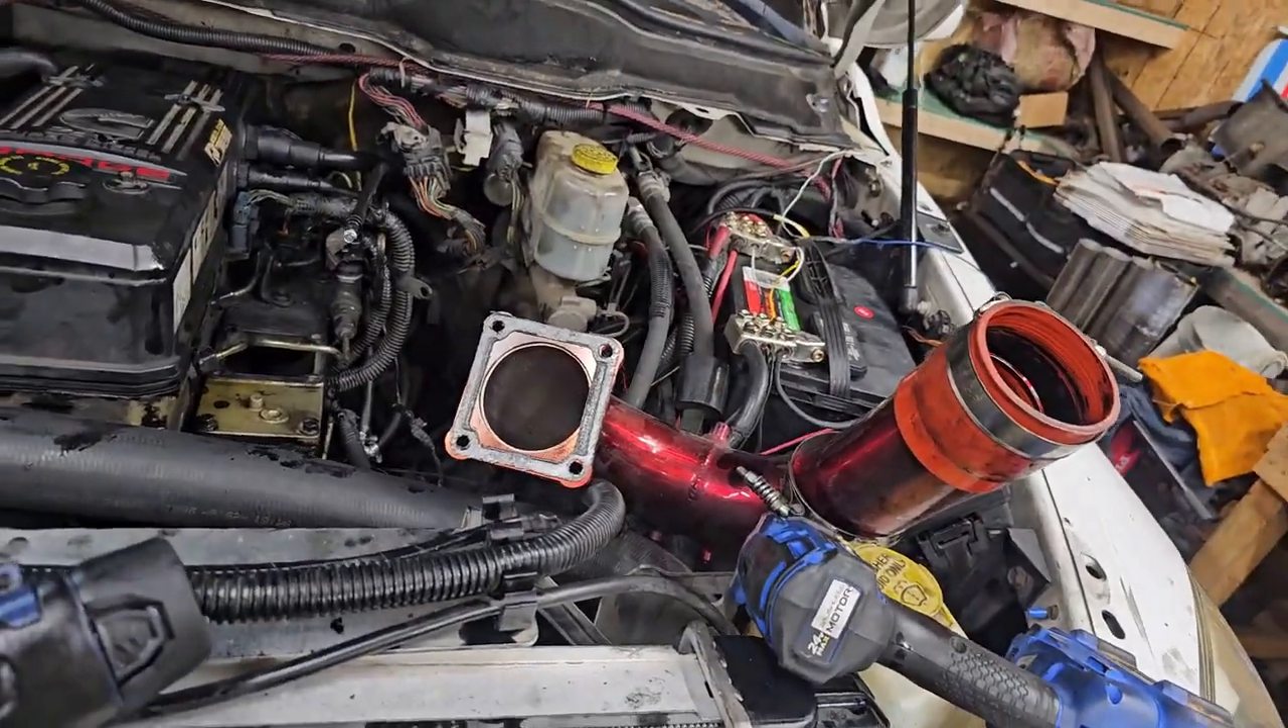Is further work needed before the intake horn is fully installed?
Yes.